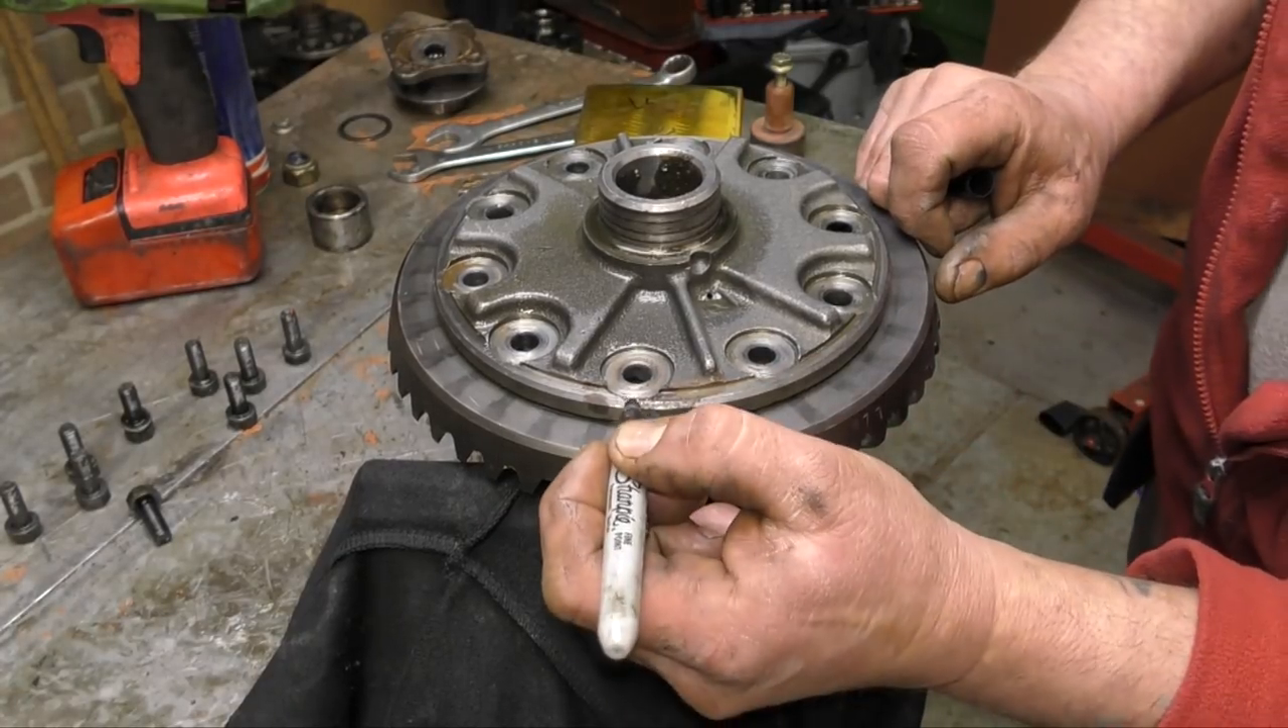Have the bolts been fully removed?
Yes.